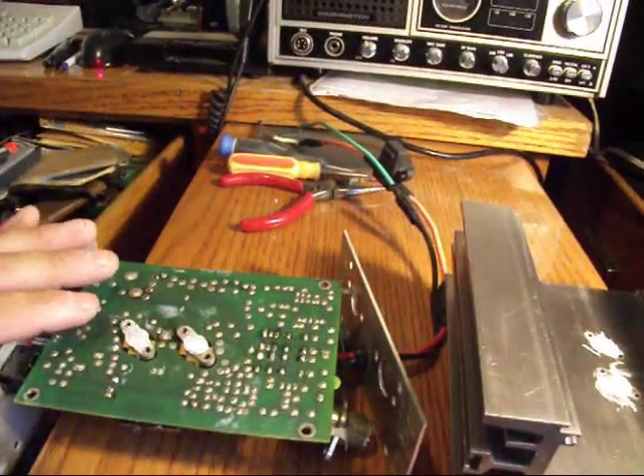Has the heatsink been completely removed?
Yes.